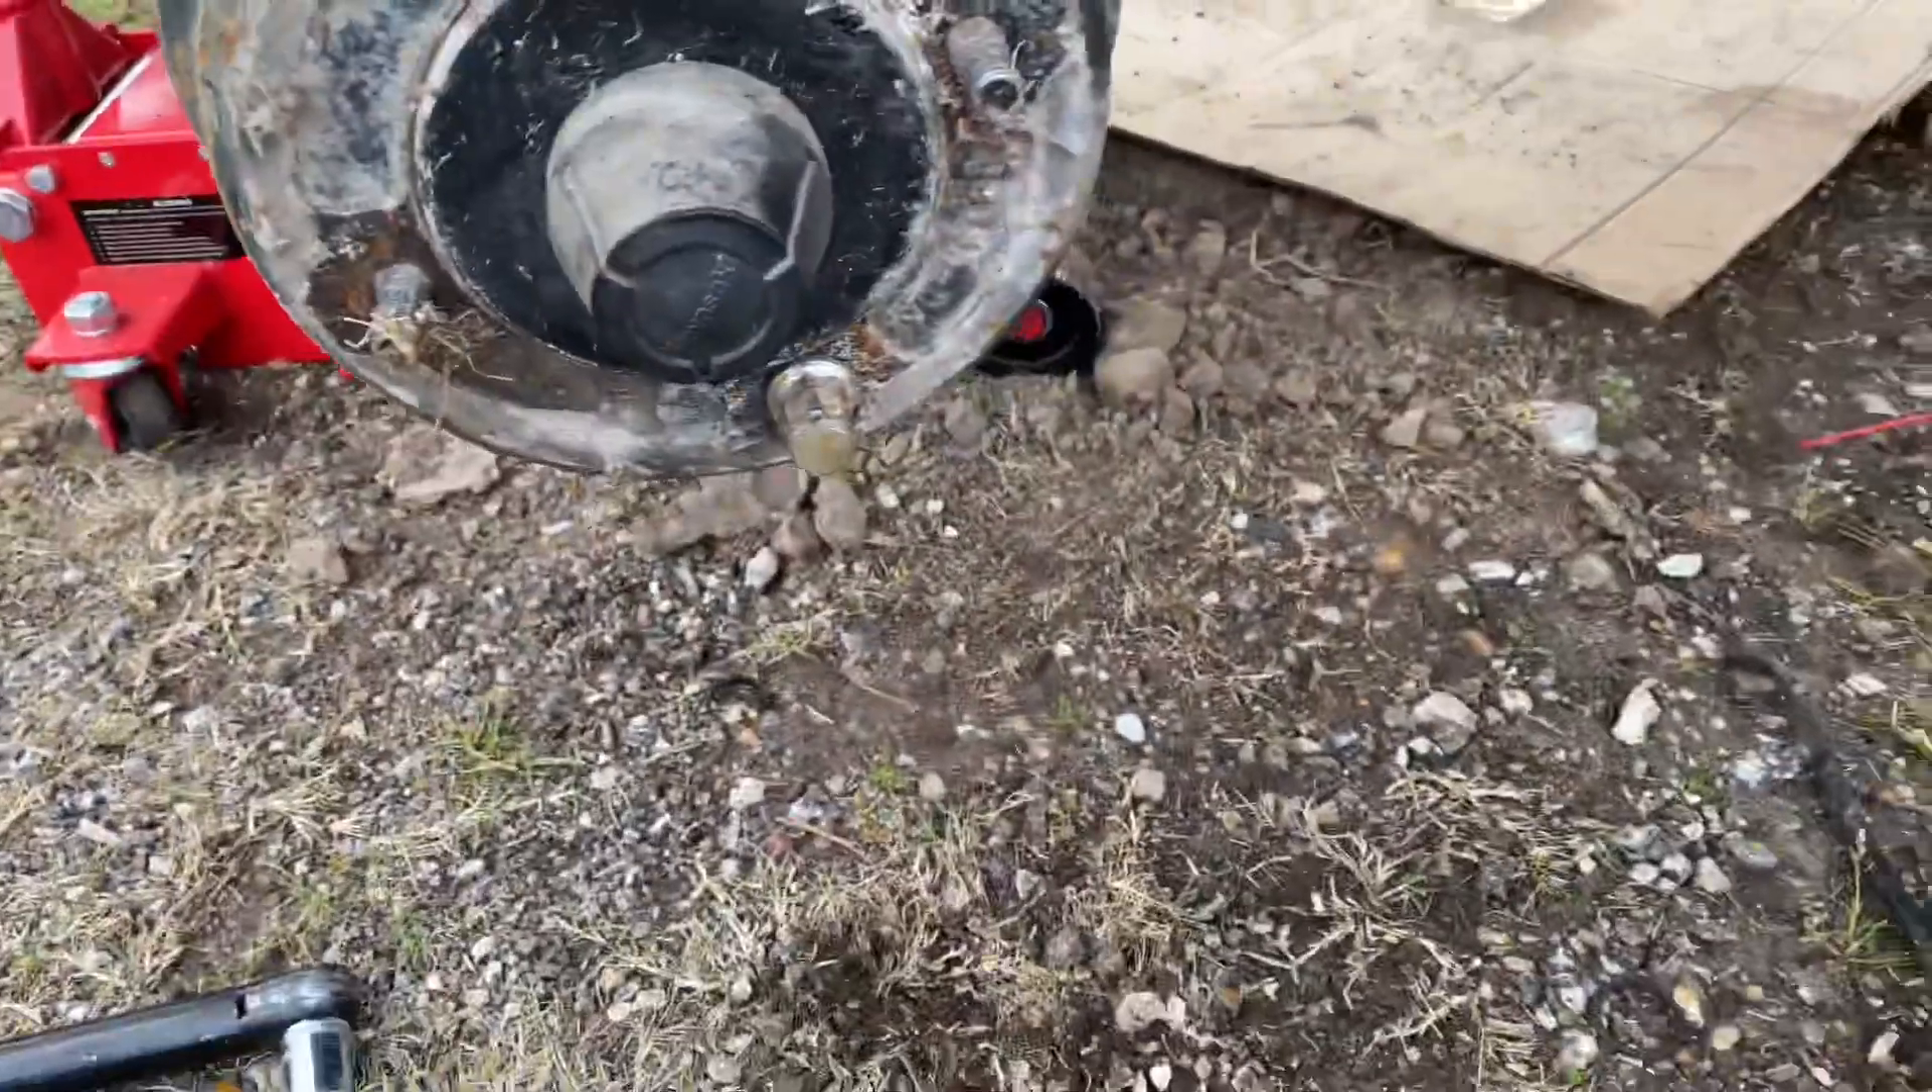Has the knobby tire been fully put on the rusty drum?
No.